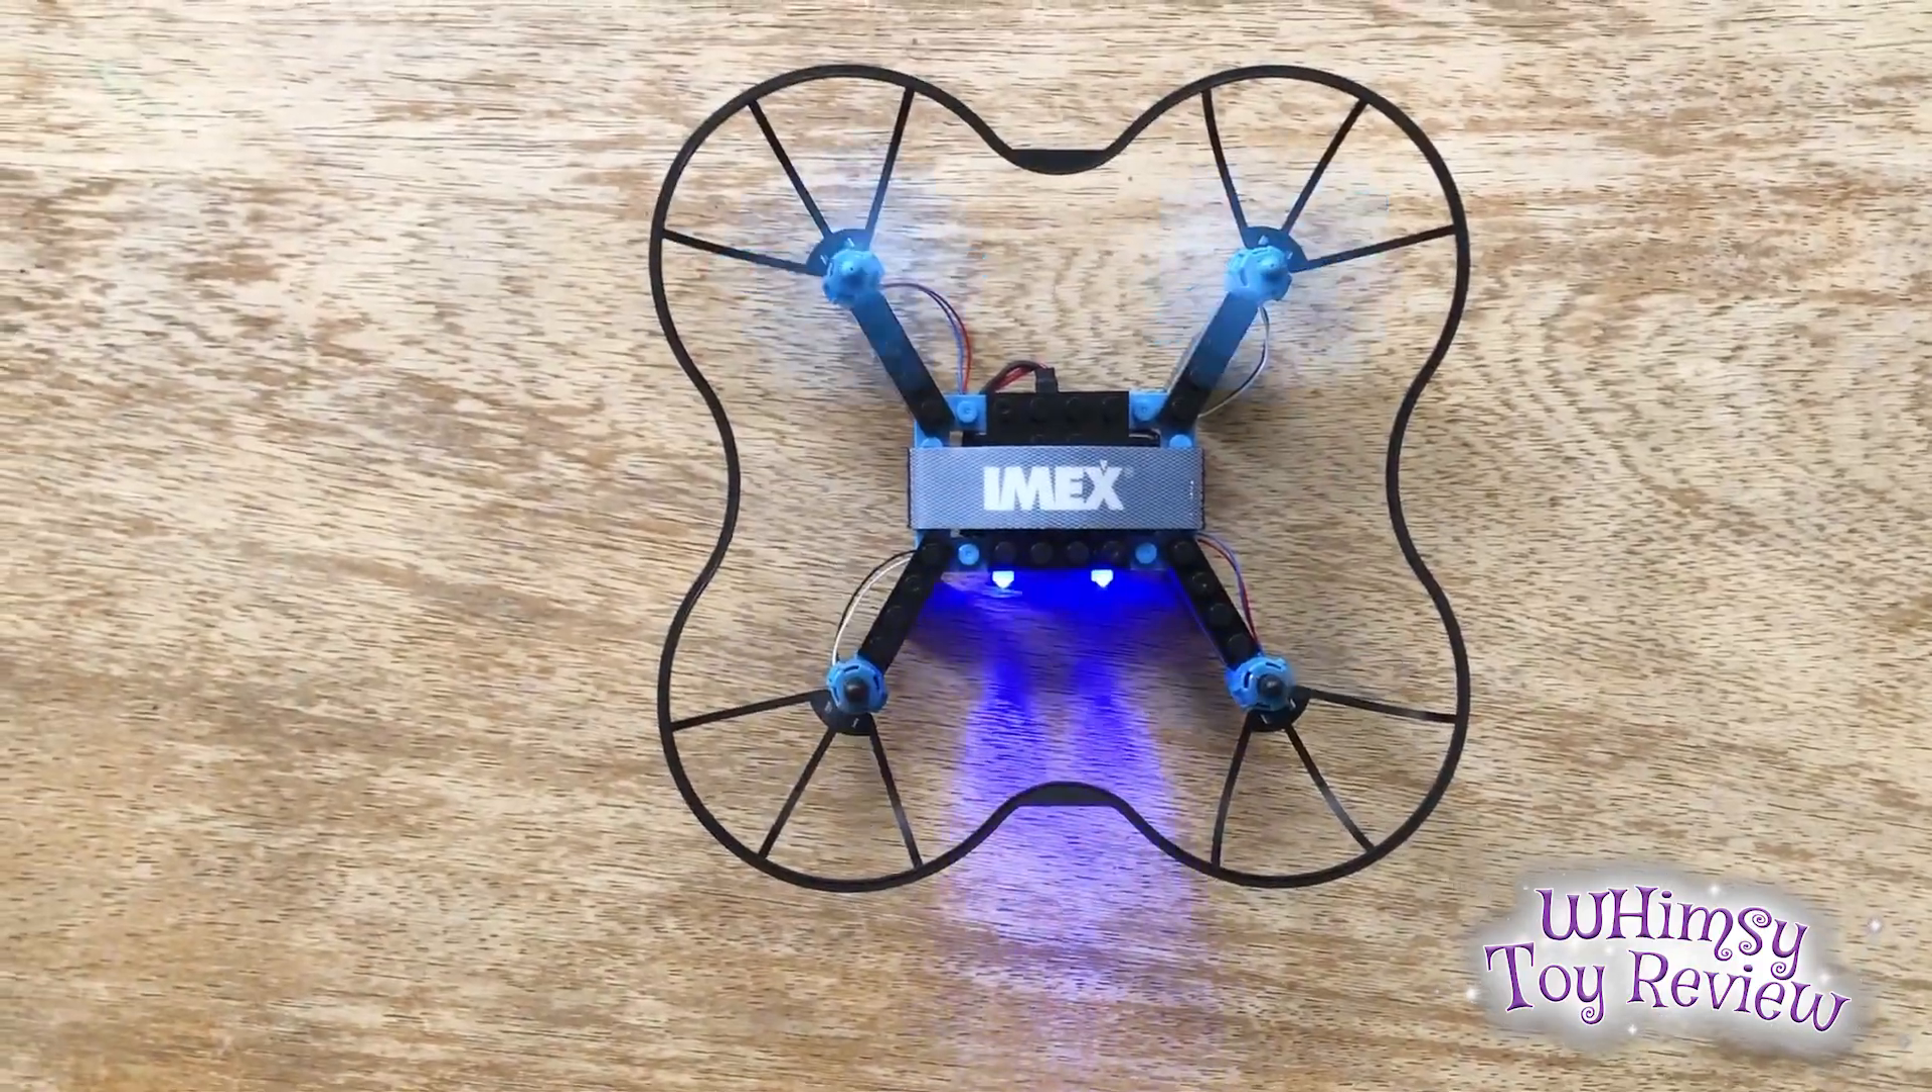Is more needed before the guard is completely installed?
No.